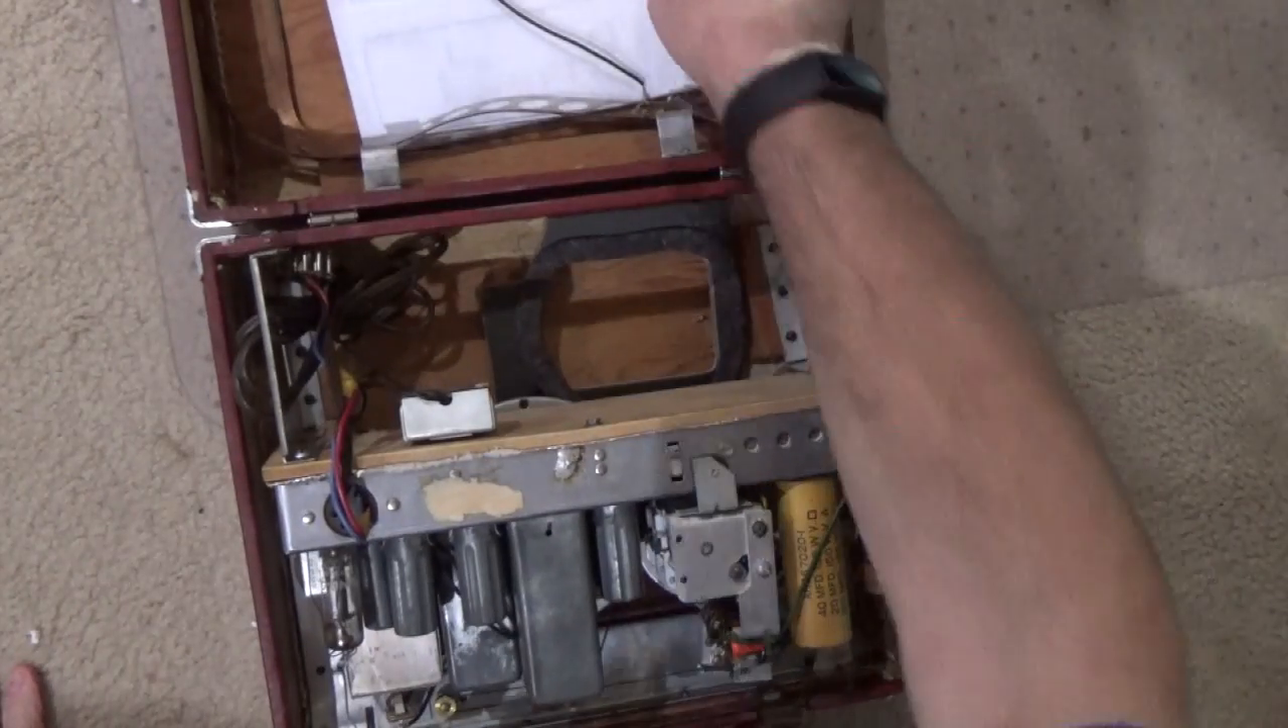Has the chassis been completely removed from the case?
No.